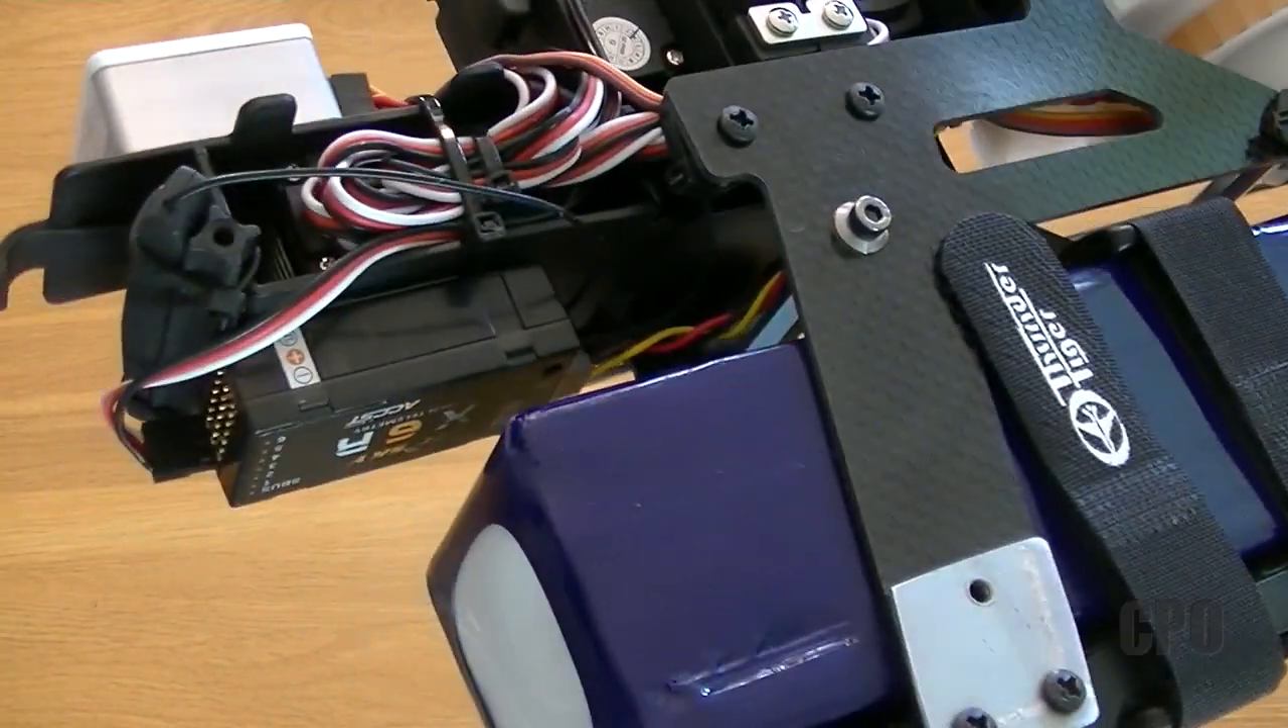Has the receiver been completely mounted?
Yes.